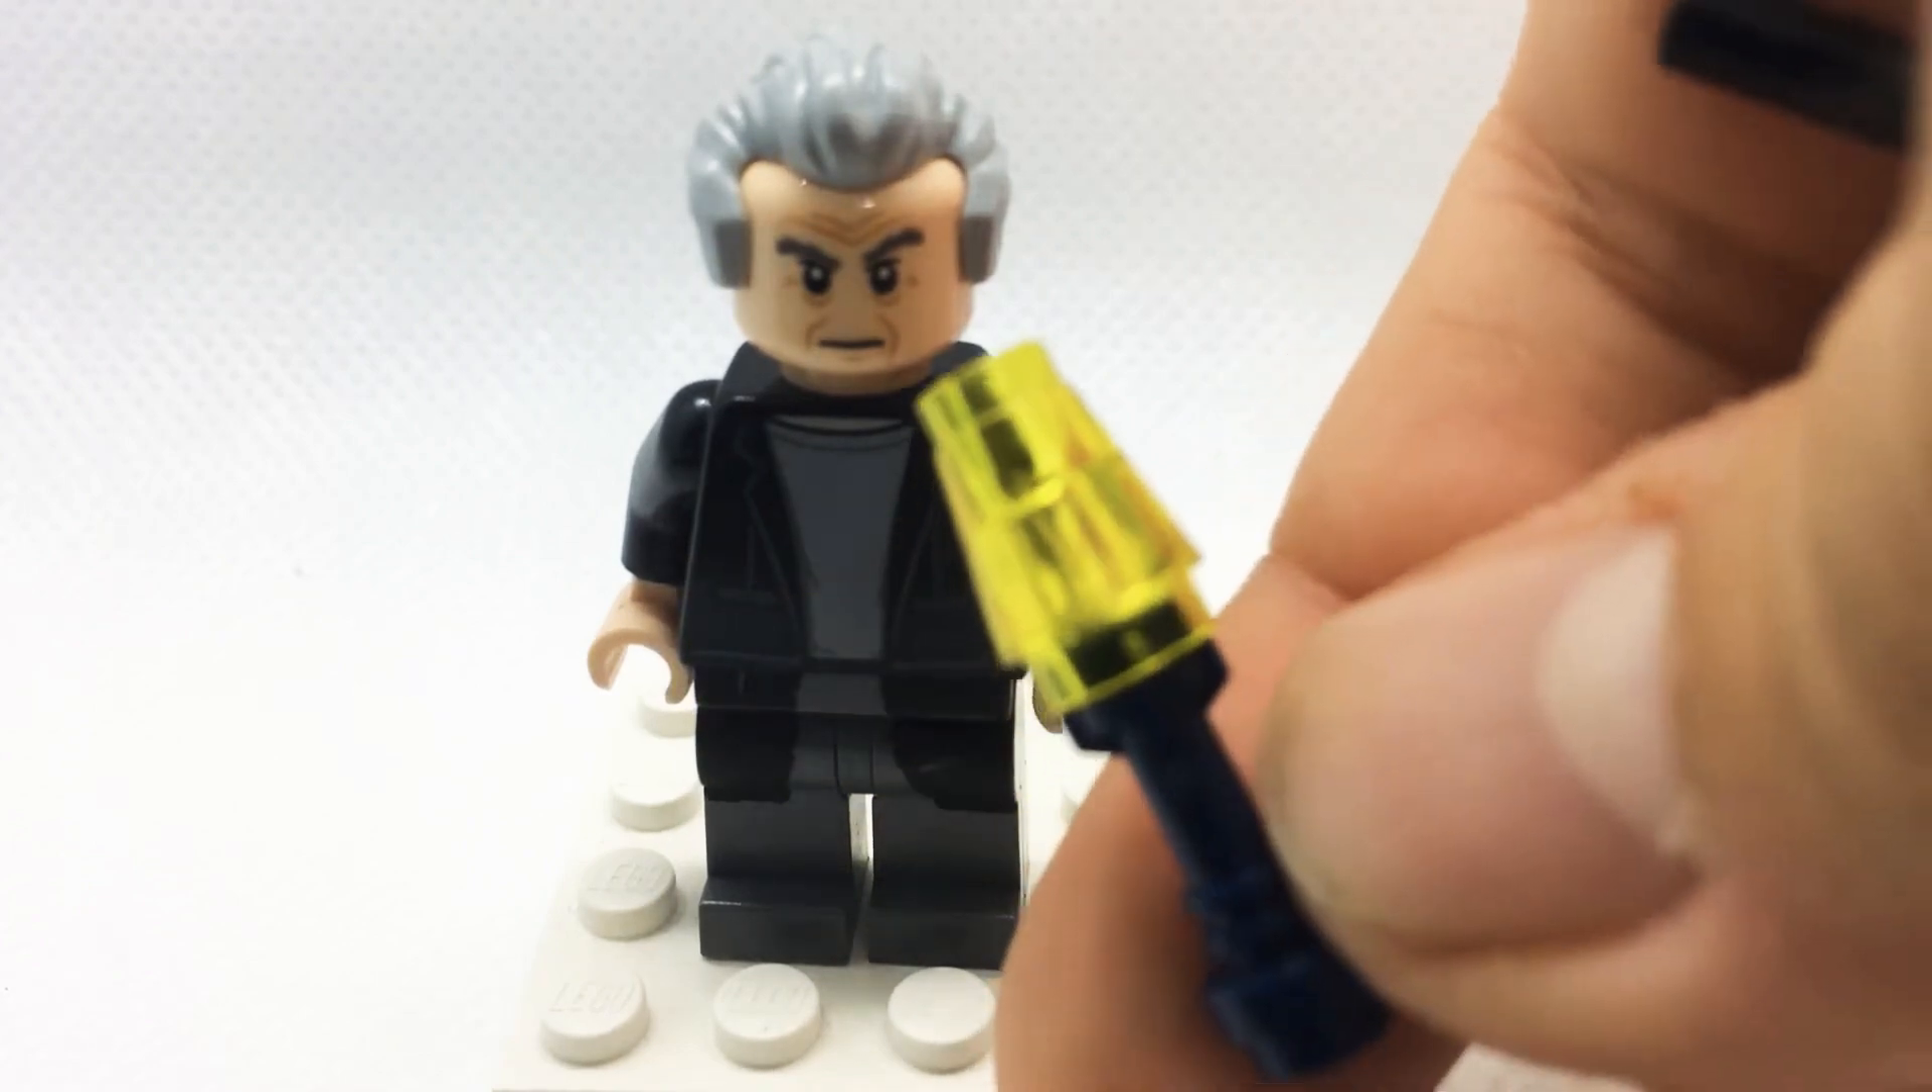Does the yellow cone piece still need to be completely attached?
No.